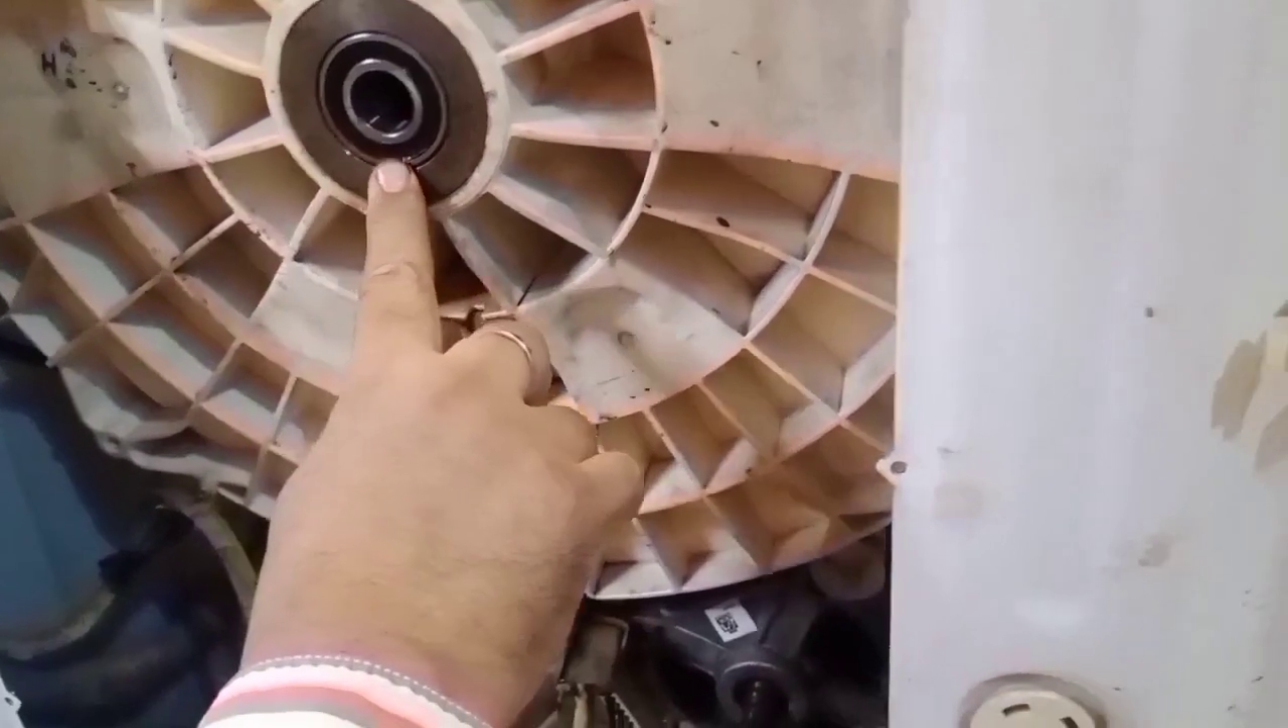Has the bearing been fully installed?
Yes.